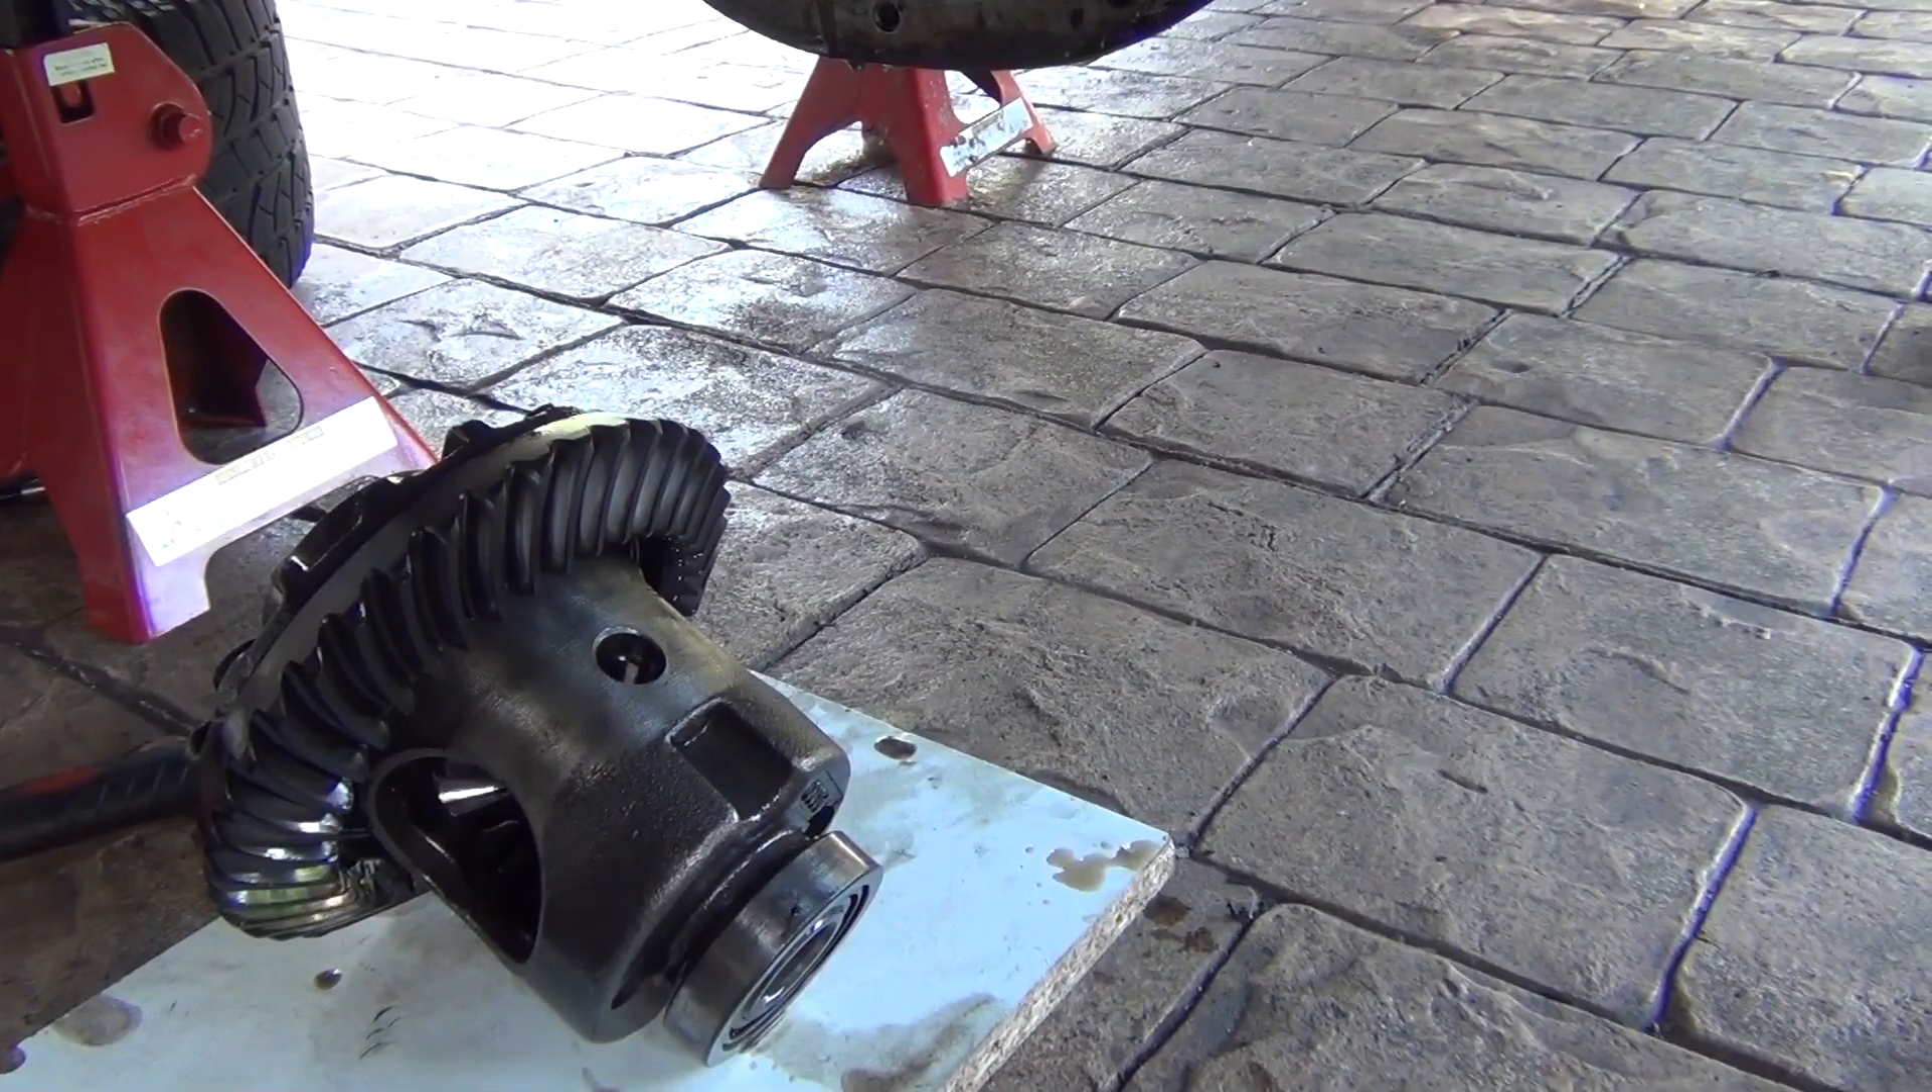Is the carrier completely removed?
Yes.